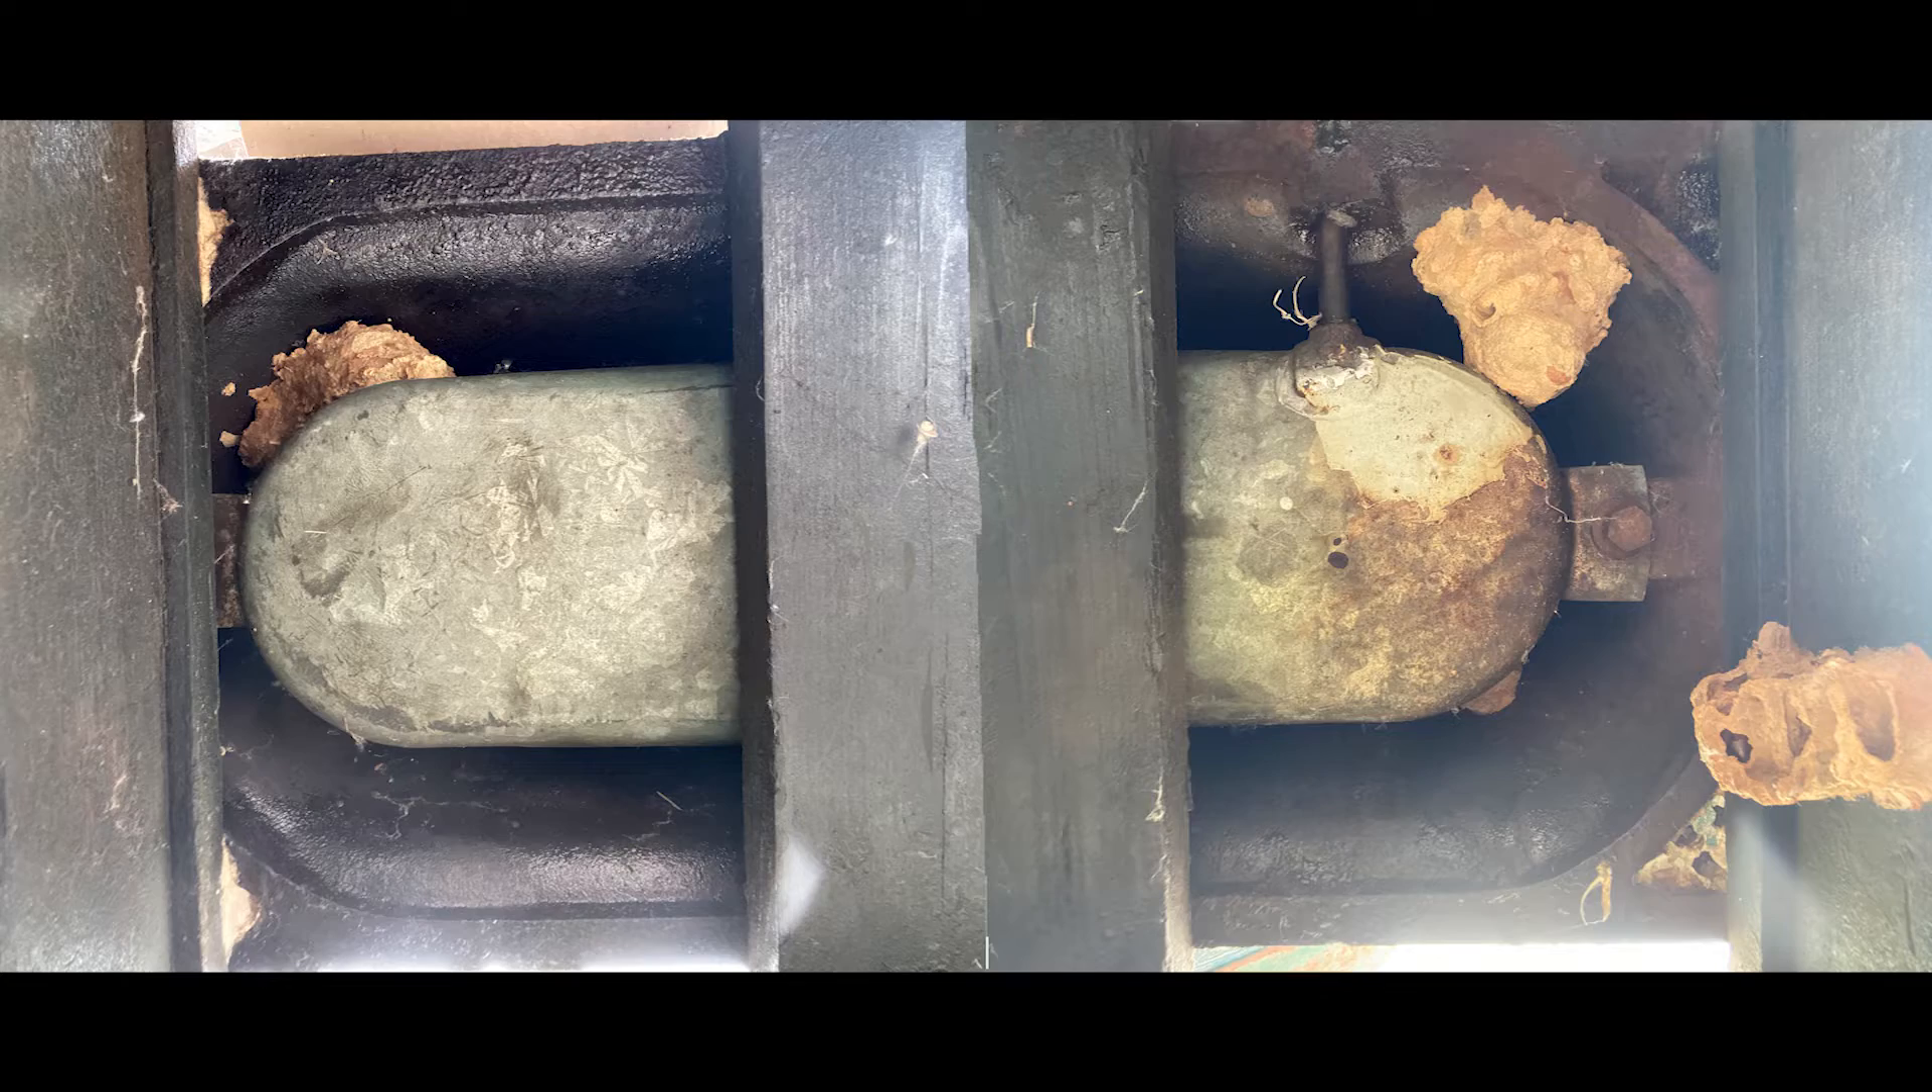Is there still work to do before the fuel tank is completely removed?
Yes.